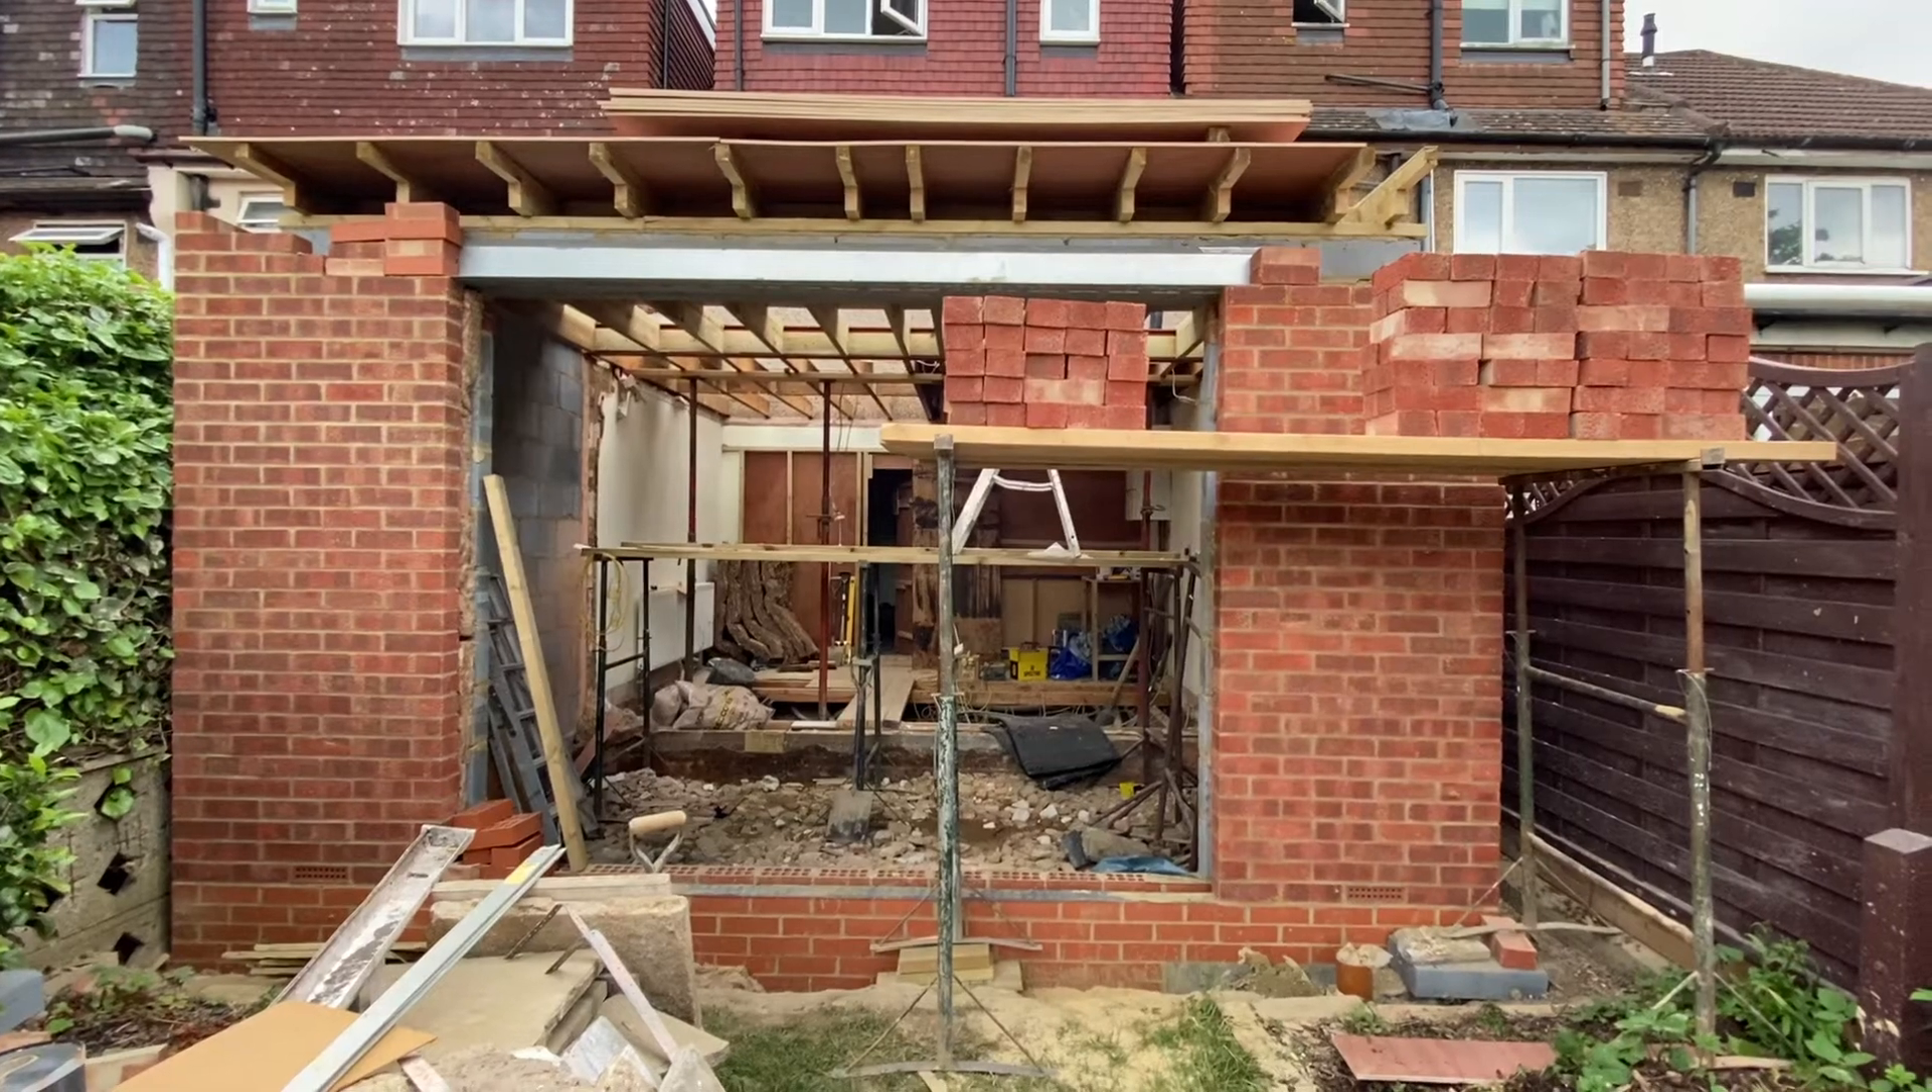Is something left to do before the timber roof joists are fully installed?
No.